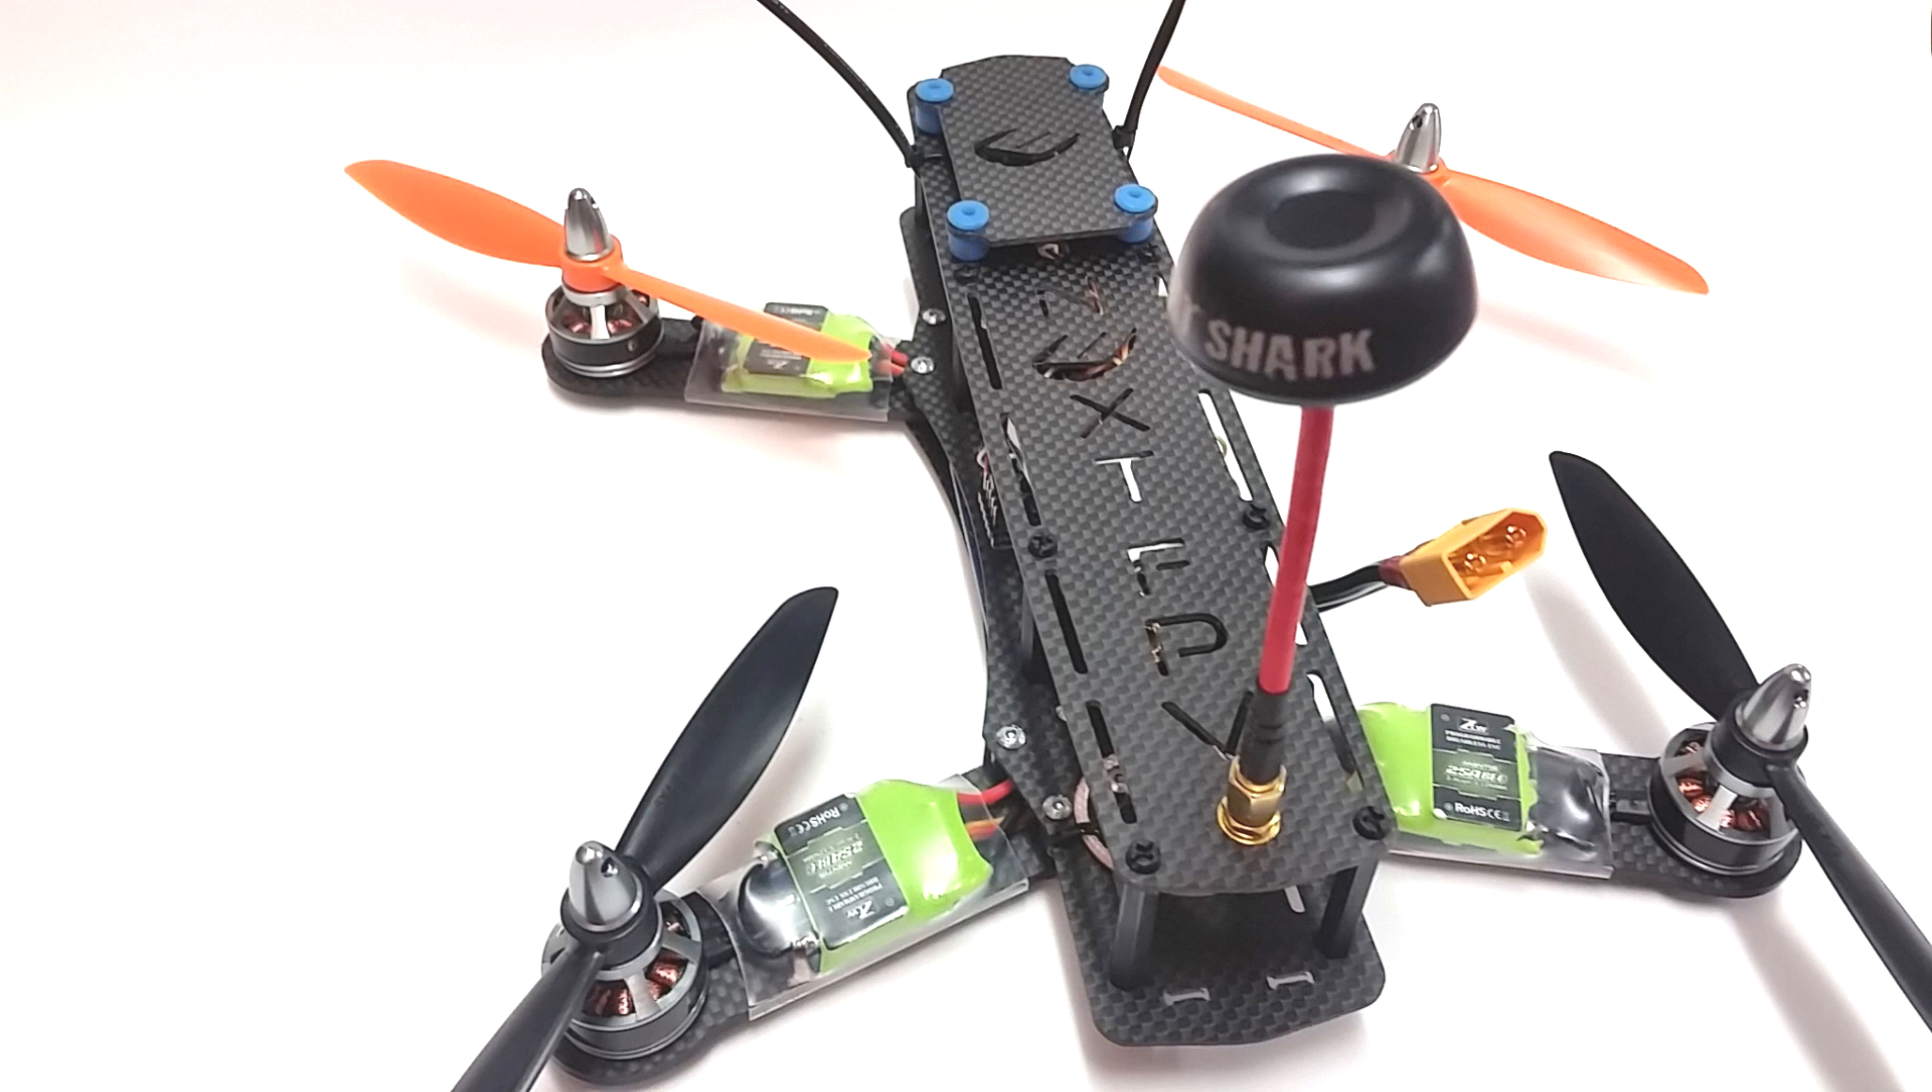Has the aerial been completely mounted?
Yes.